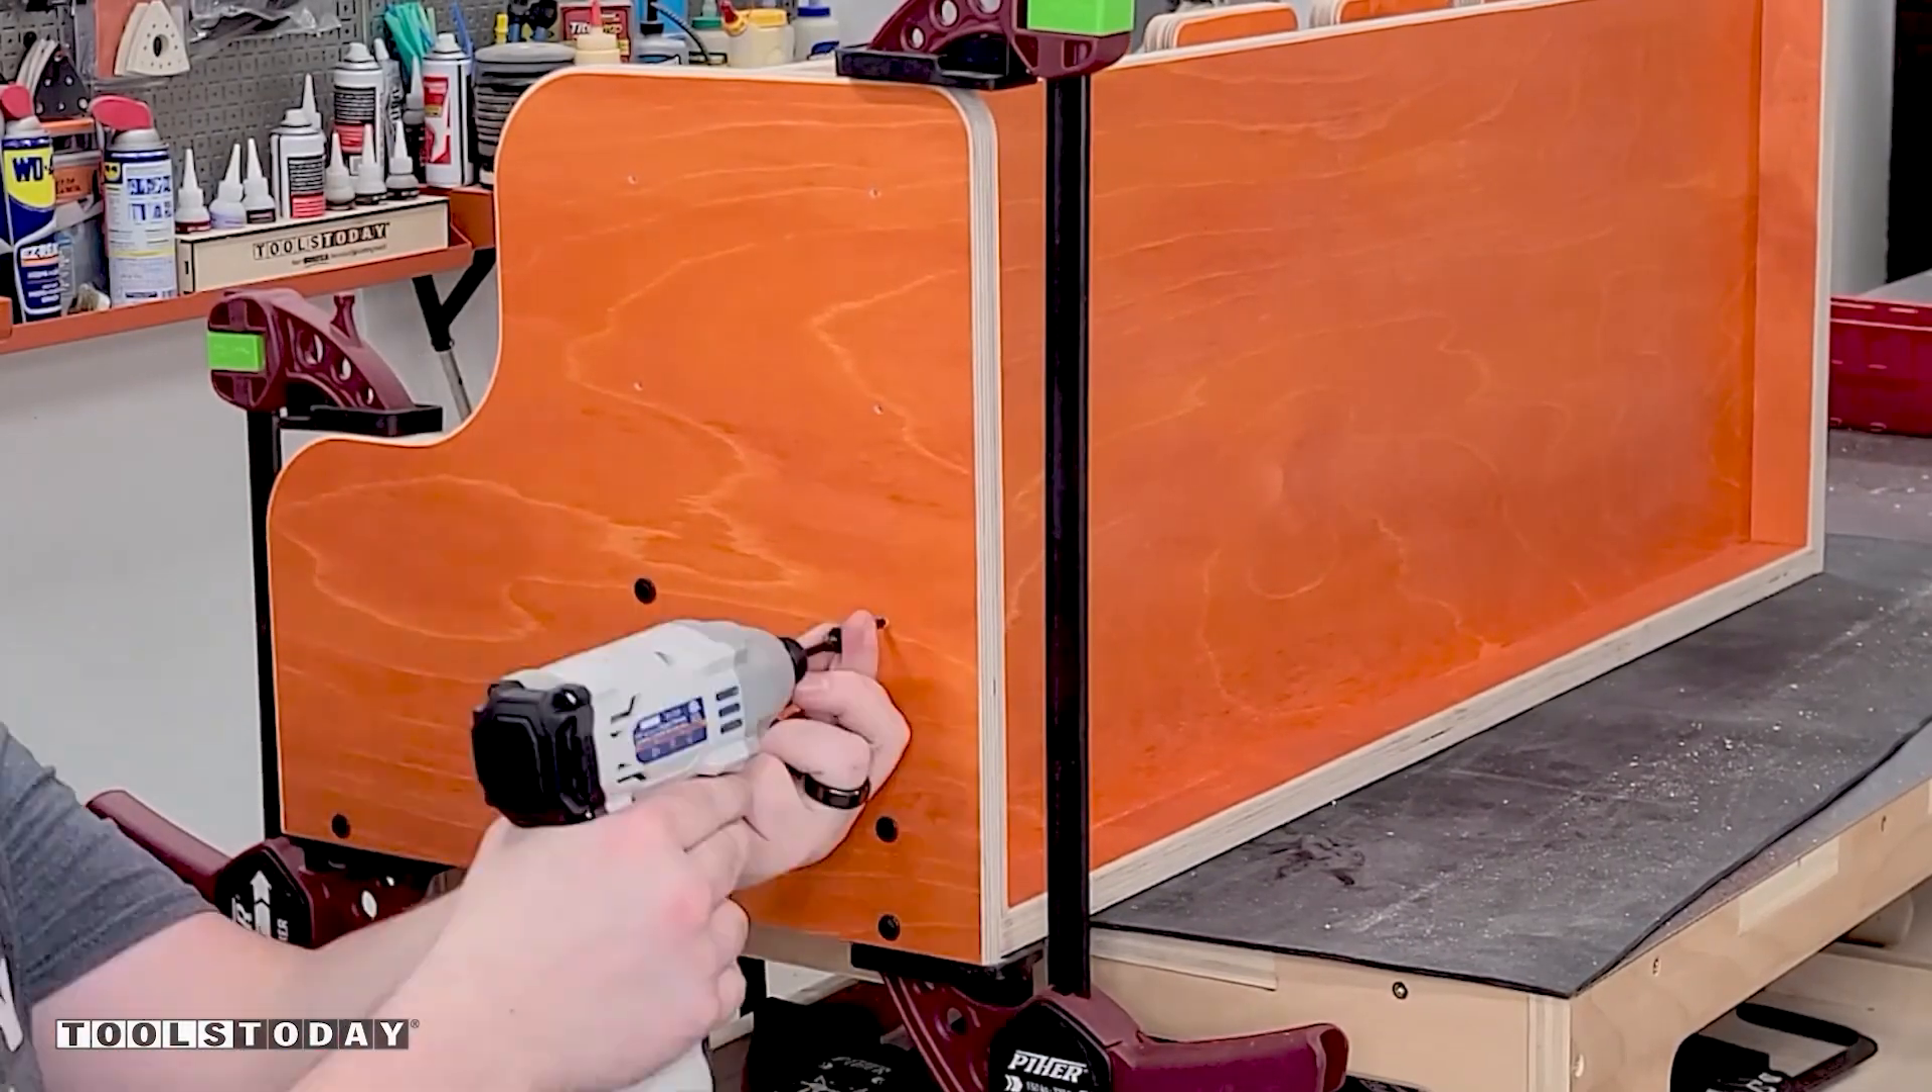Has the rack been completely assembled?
No.